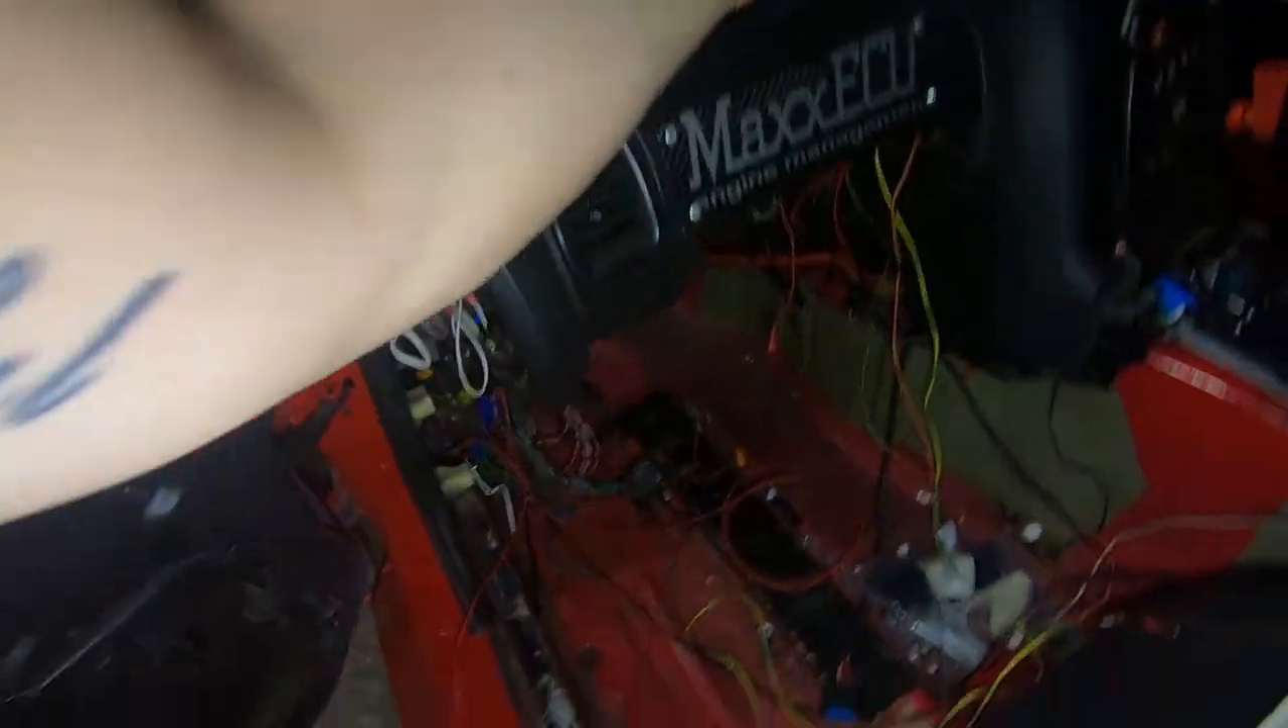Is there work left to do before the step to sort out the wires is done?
Yes.